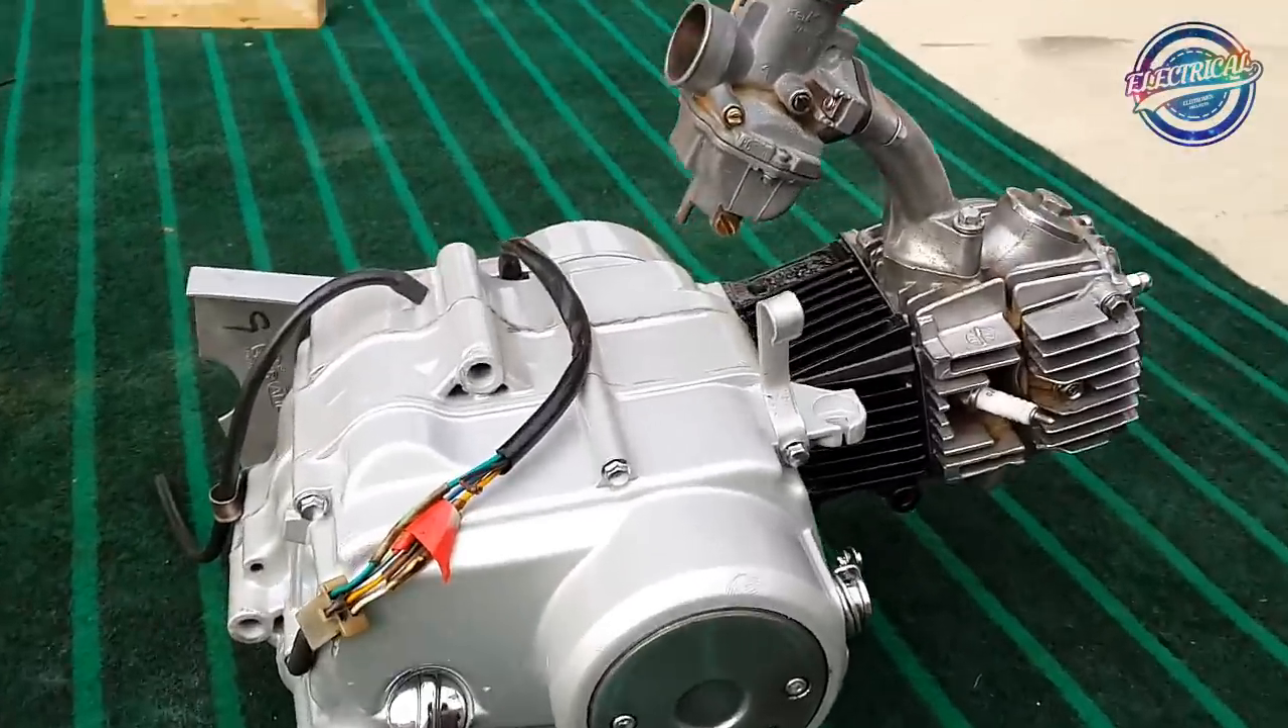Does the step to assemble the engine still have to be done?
No.